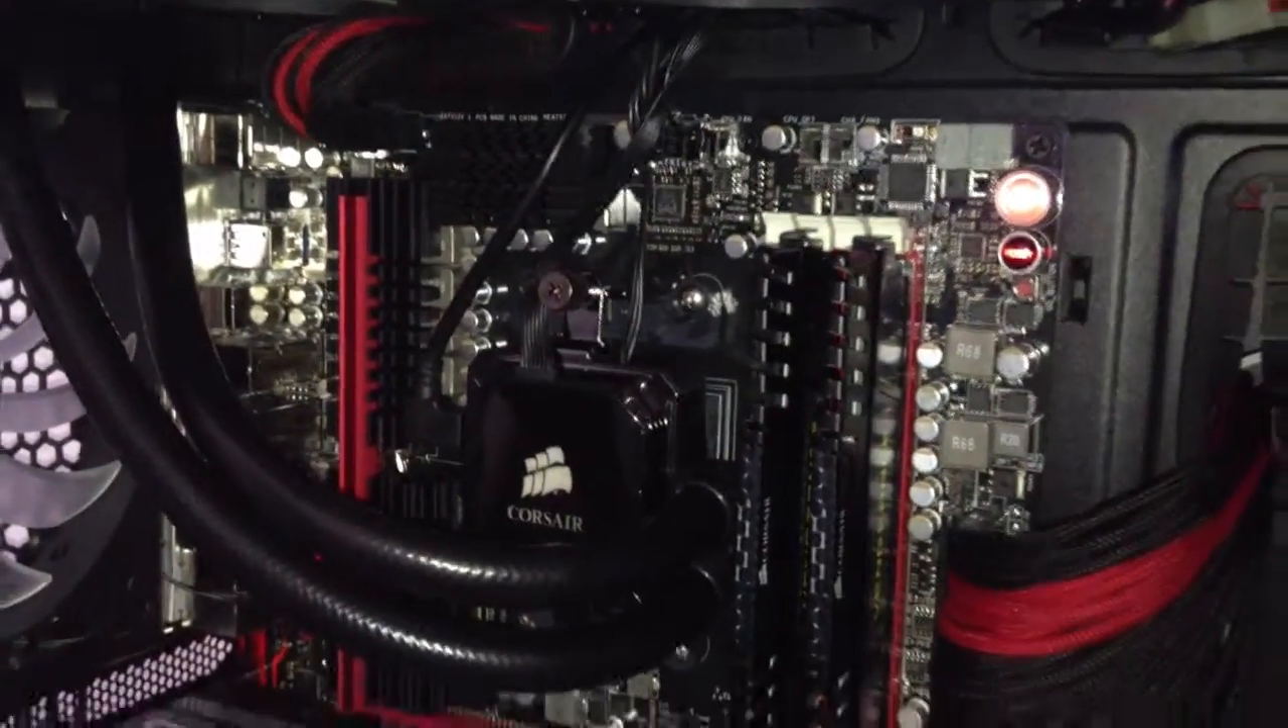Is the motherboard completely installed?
Yes.